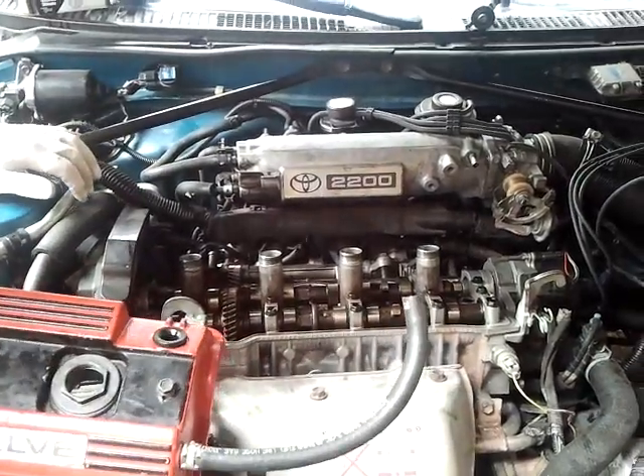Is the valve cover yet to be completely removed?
No.